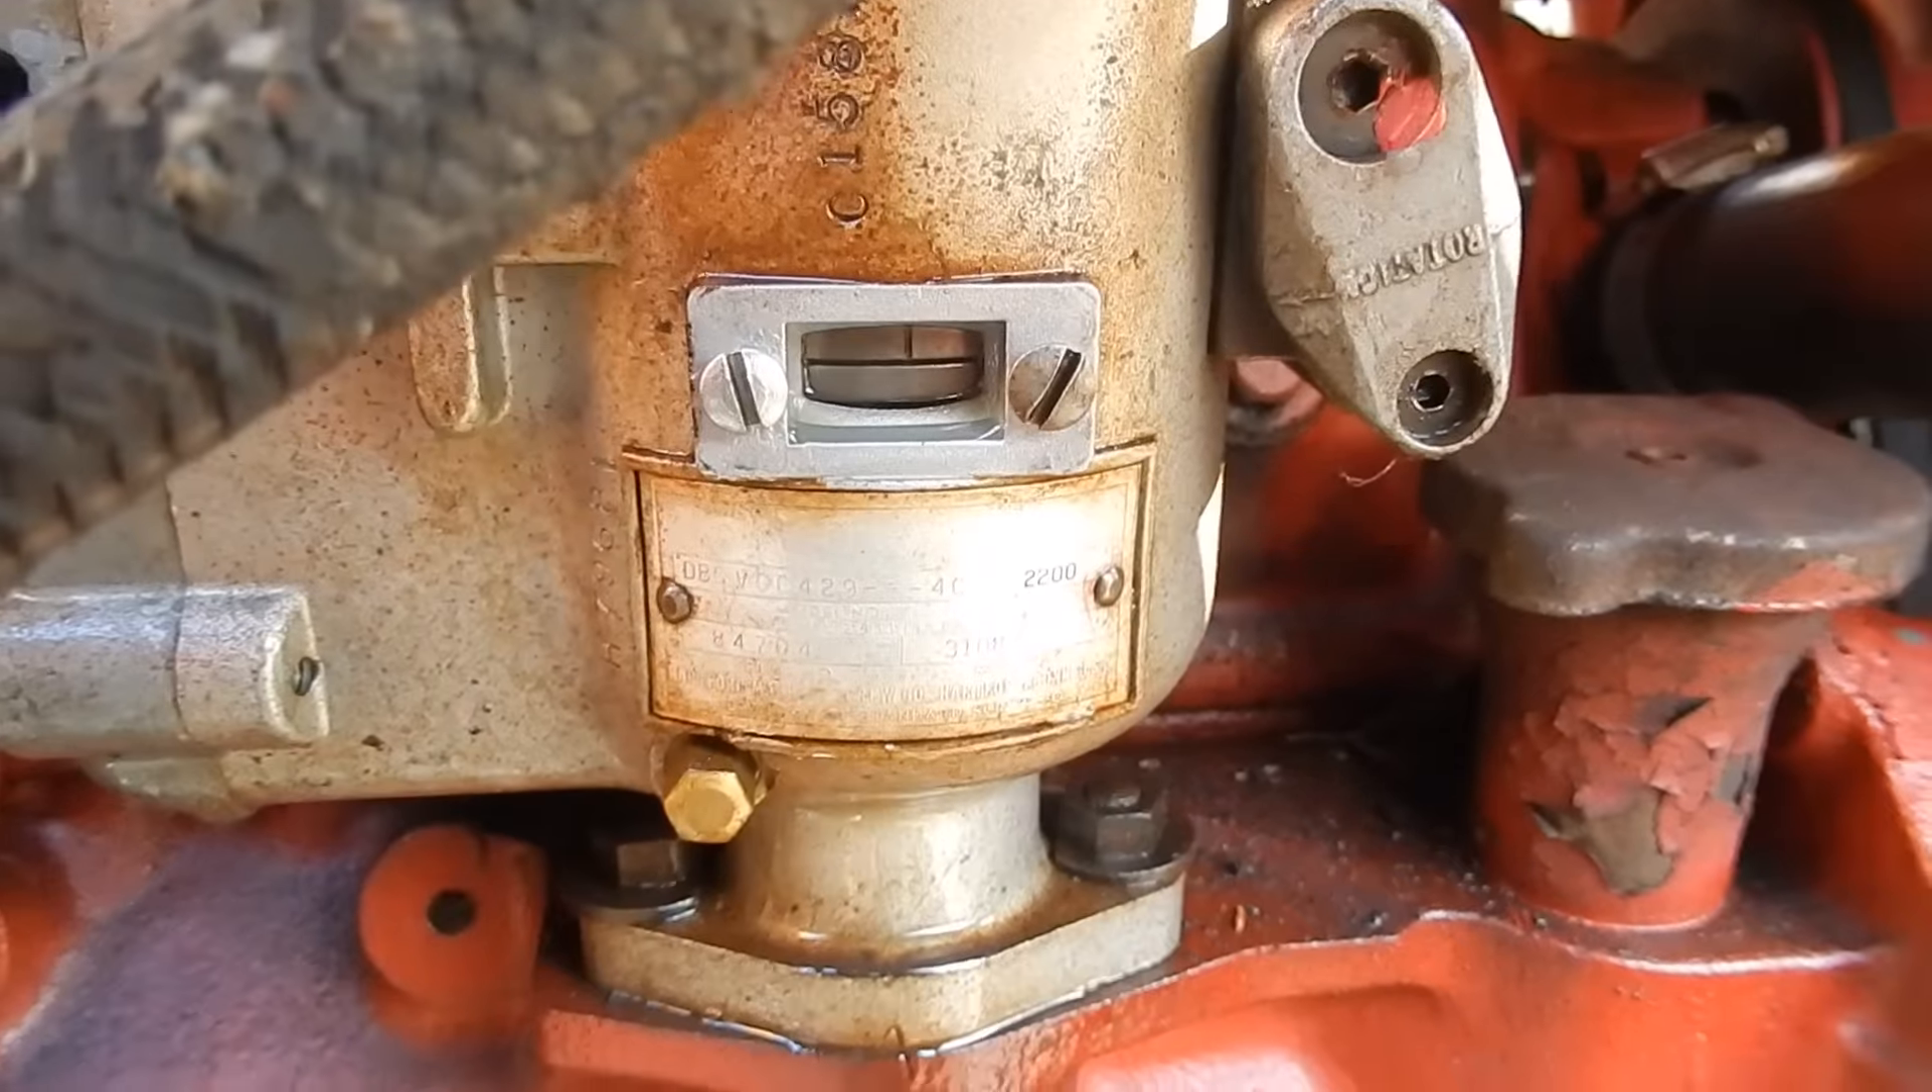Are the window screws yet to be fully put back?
No.